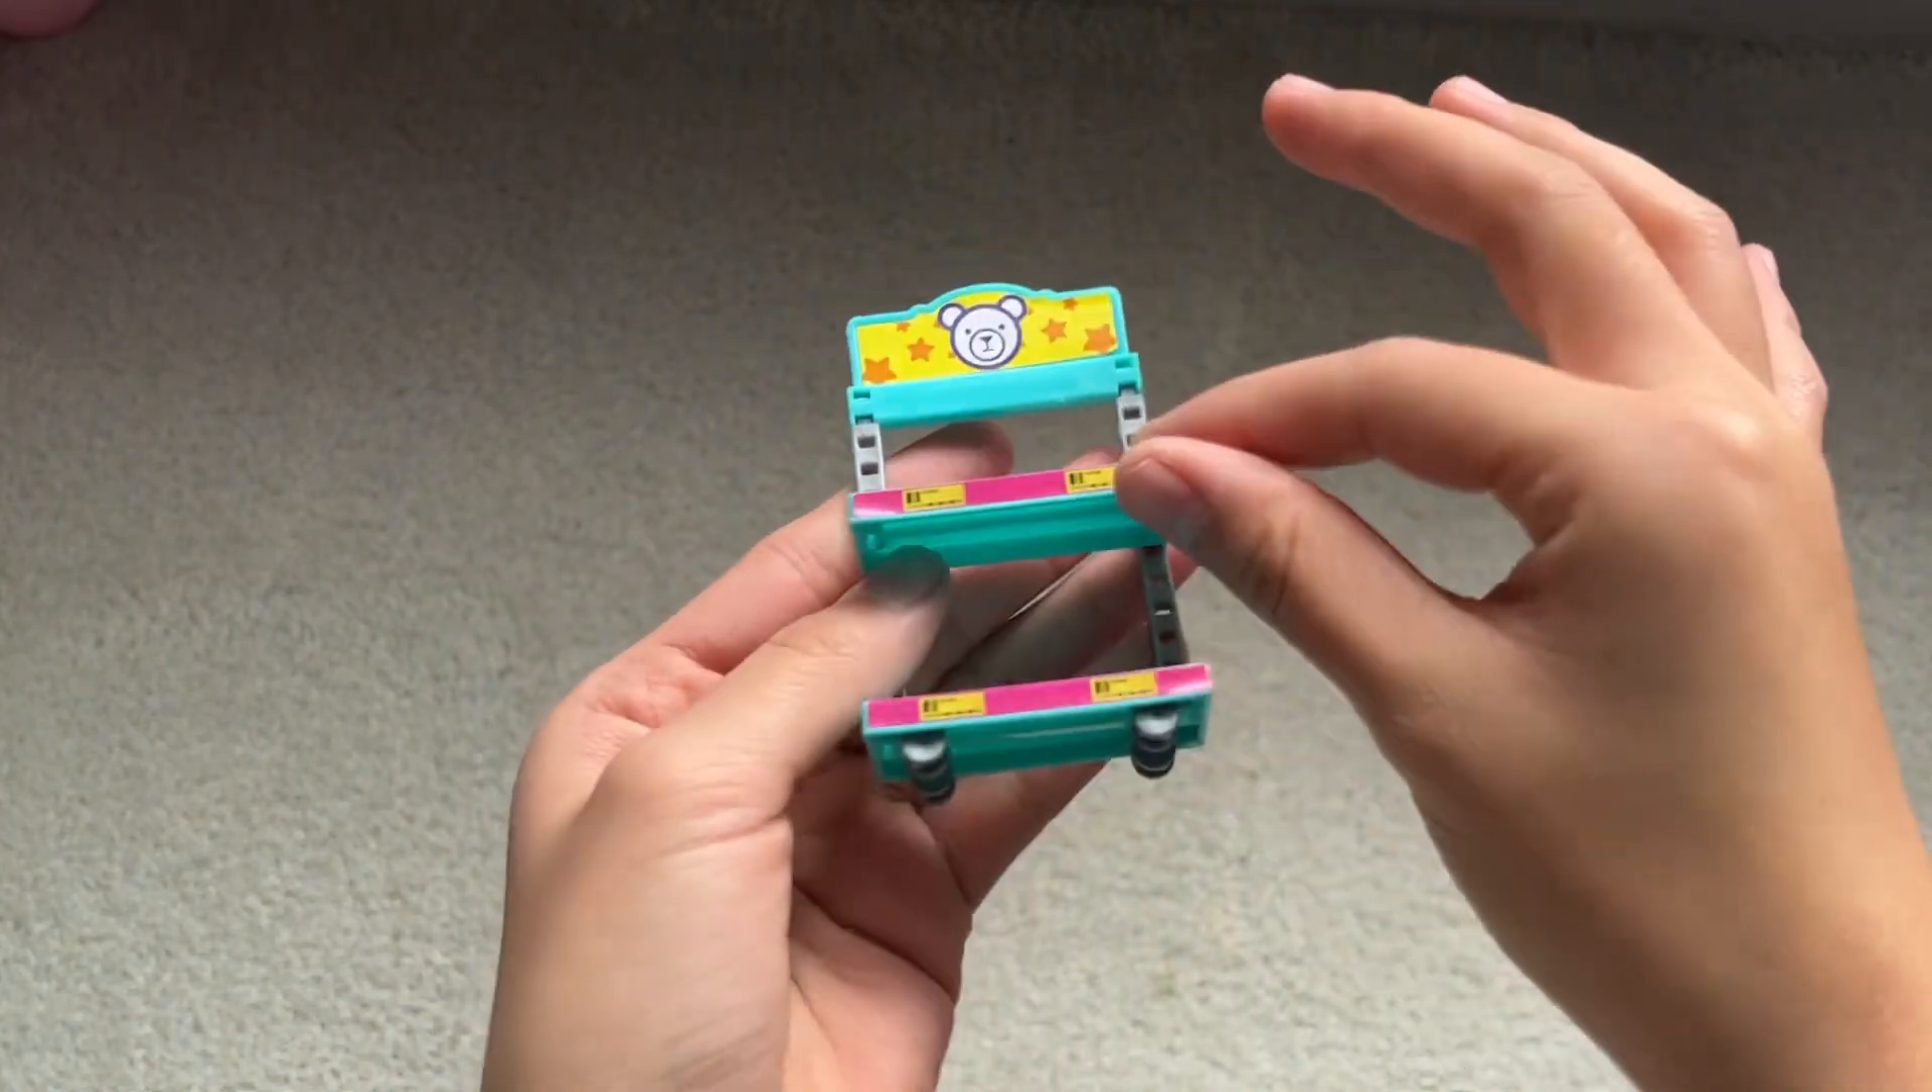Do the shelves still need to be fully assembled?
No.